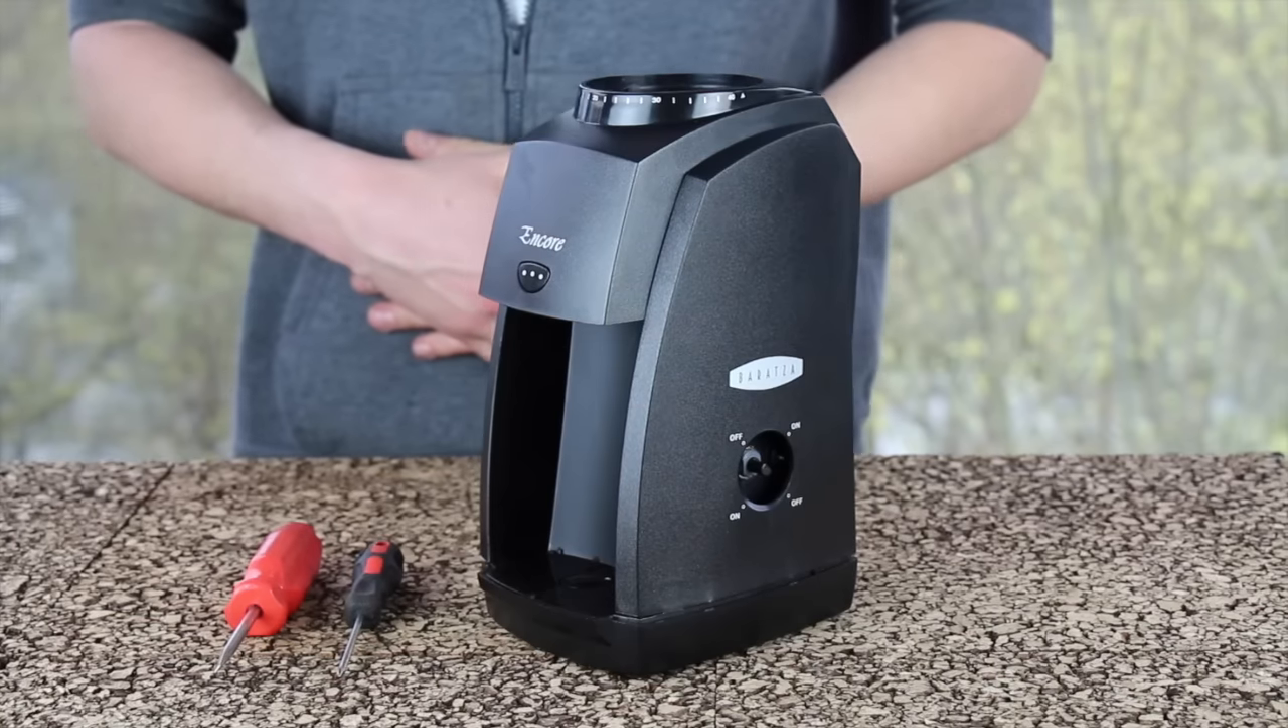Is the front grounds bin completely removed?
Yes.